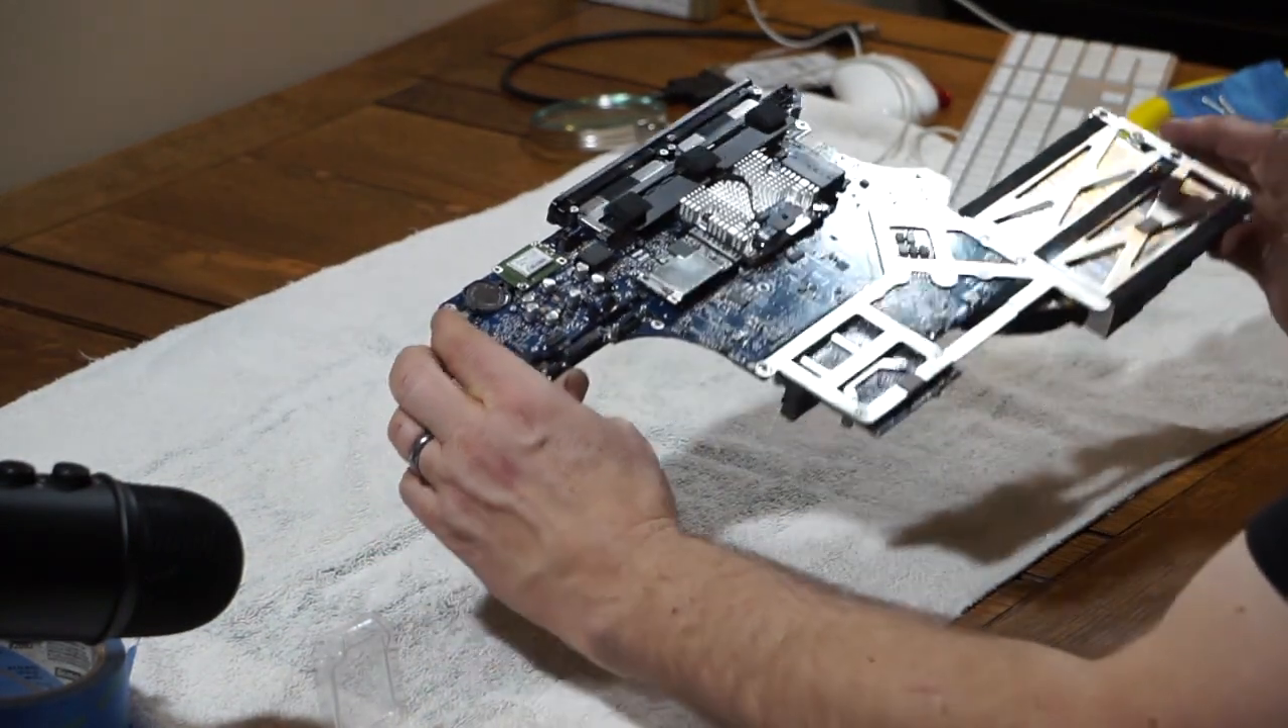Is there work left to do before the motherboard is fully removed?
No.